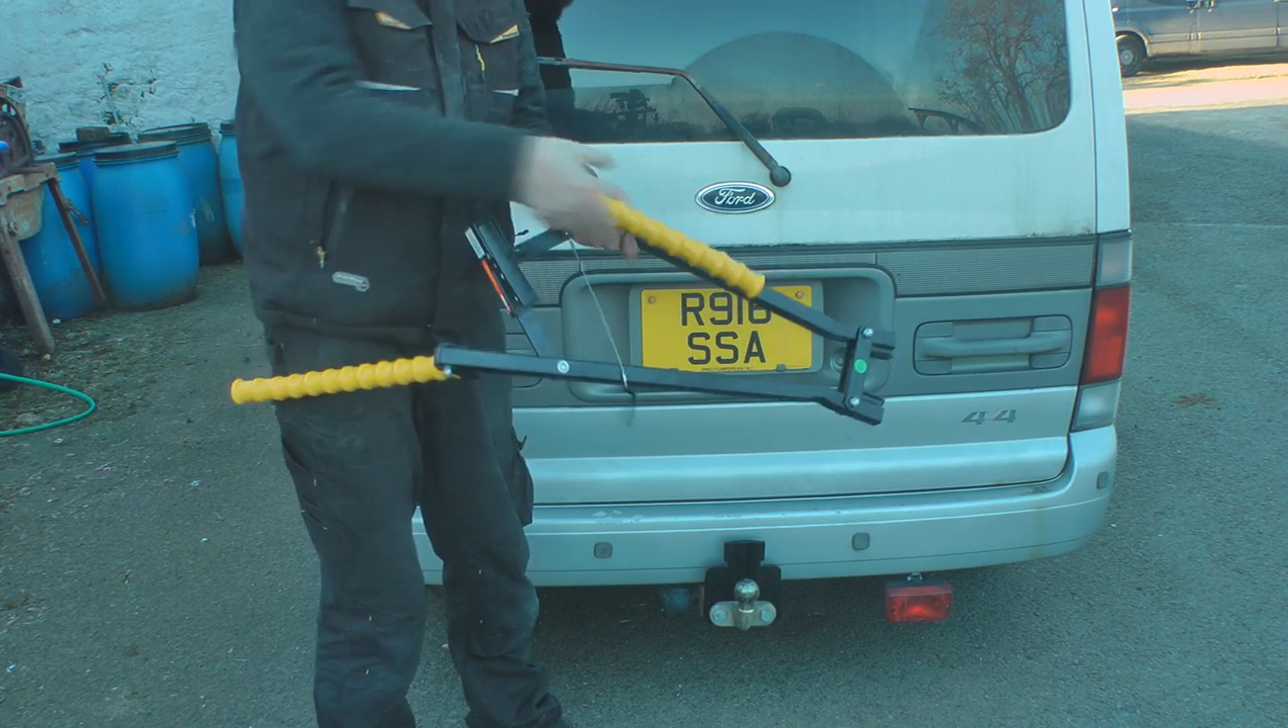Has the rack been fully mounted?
No.